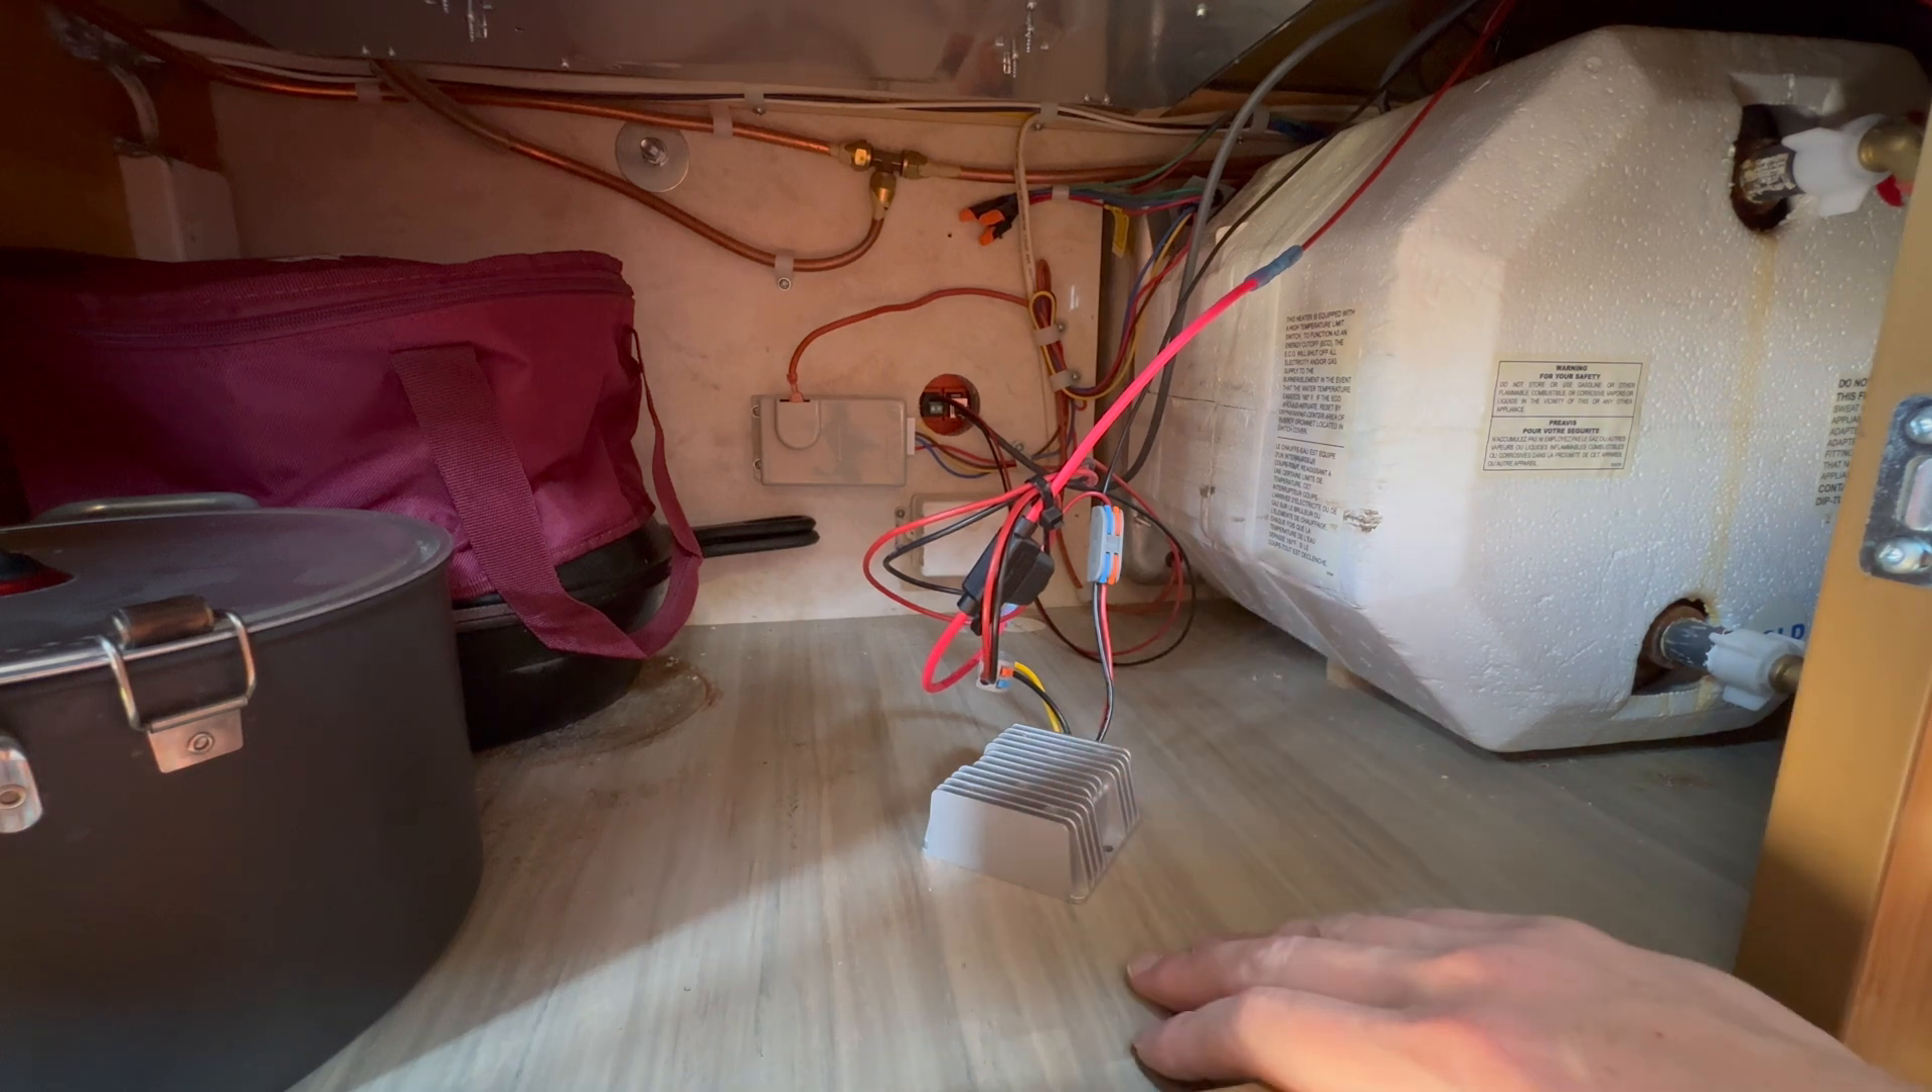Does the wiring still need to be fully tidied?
Yes.